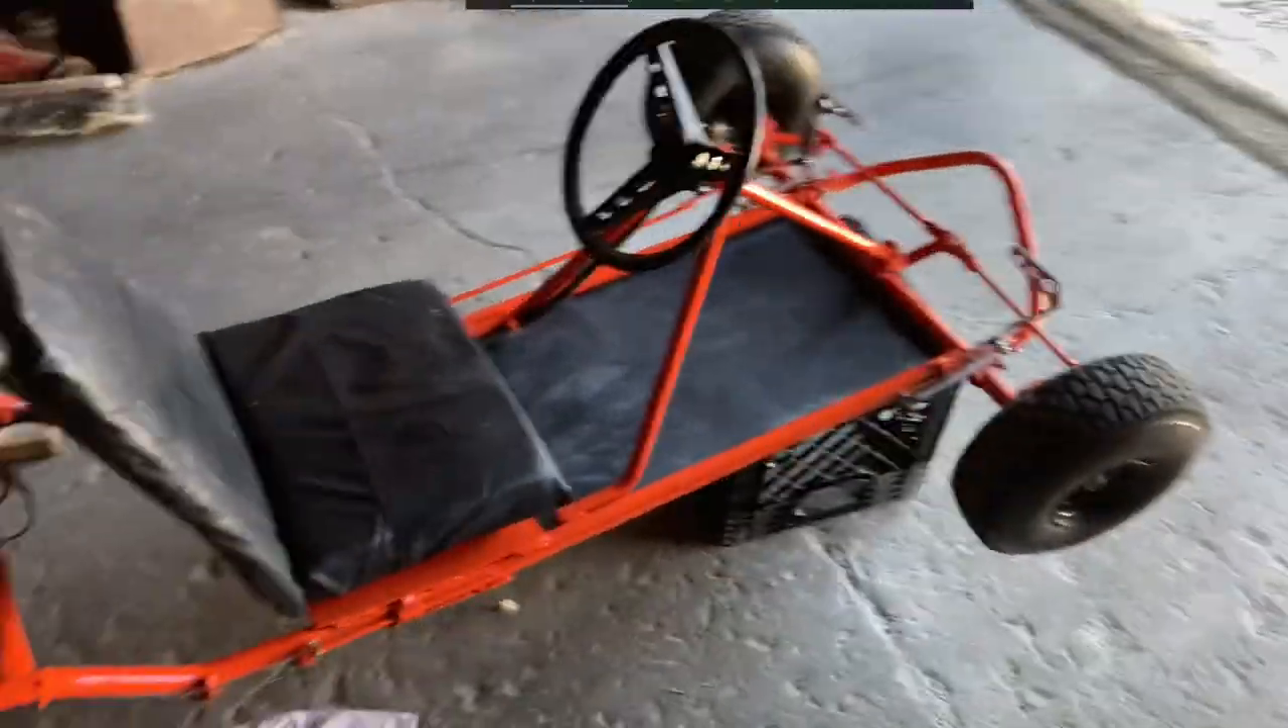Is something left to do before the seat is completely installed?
No.